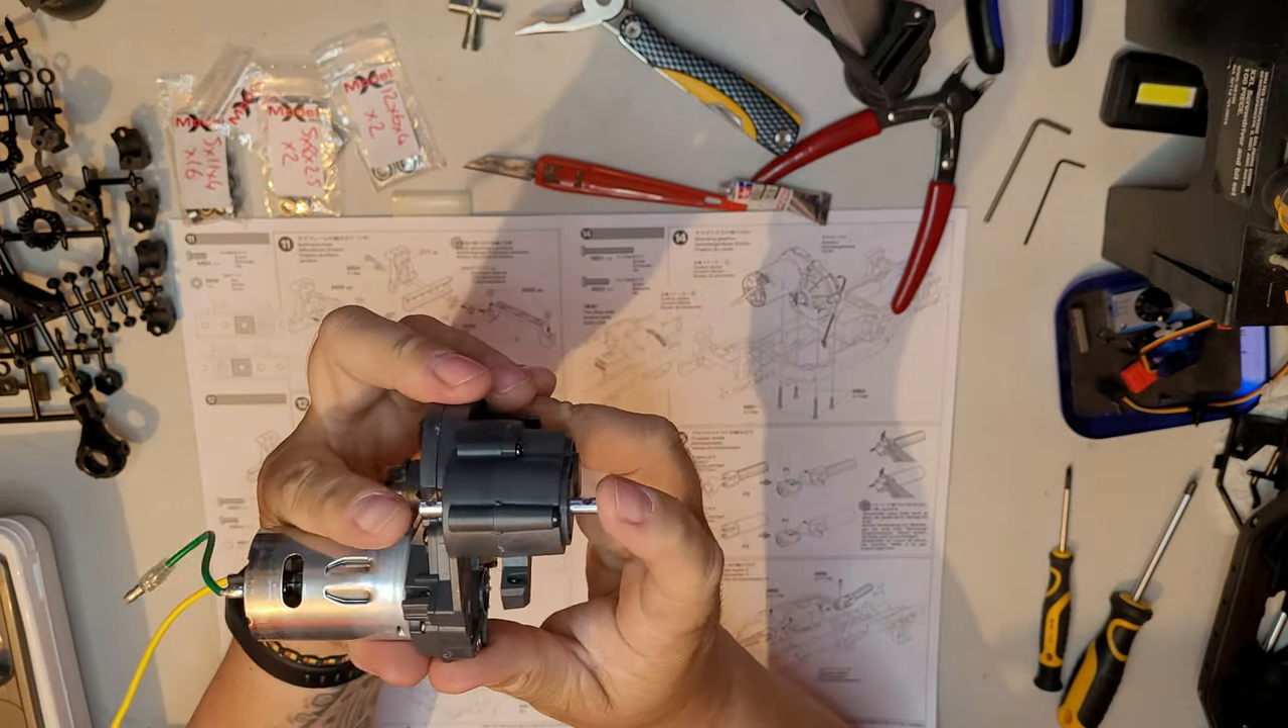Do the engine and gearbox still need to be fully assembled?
No.